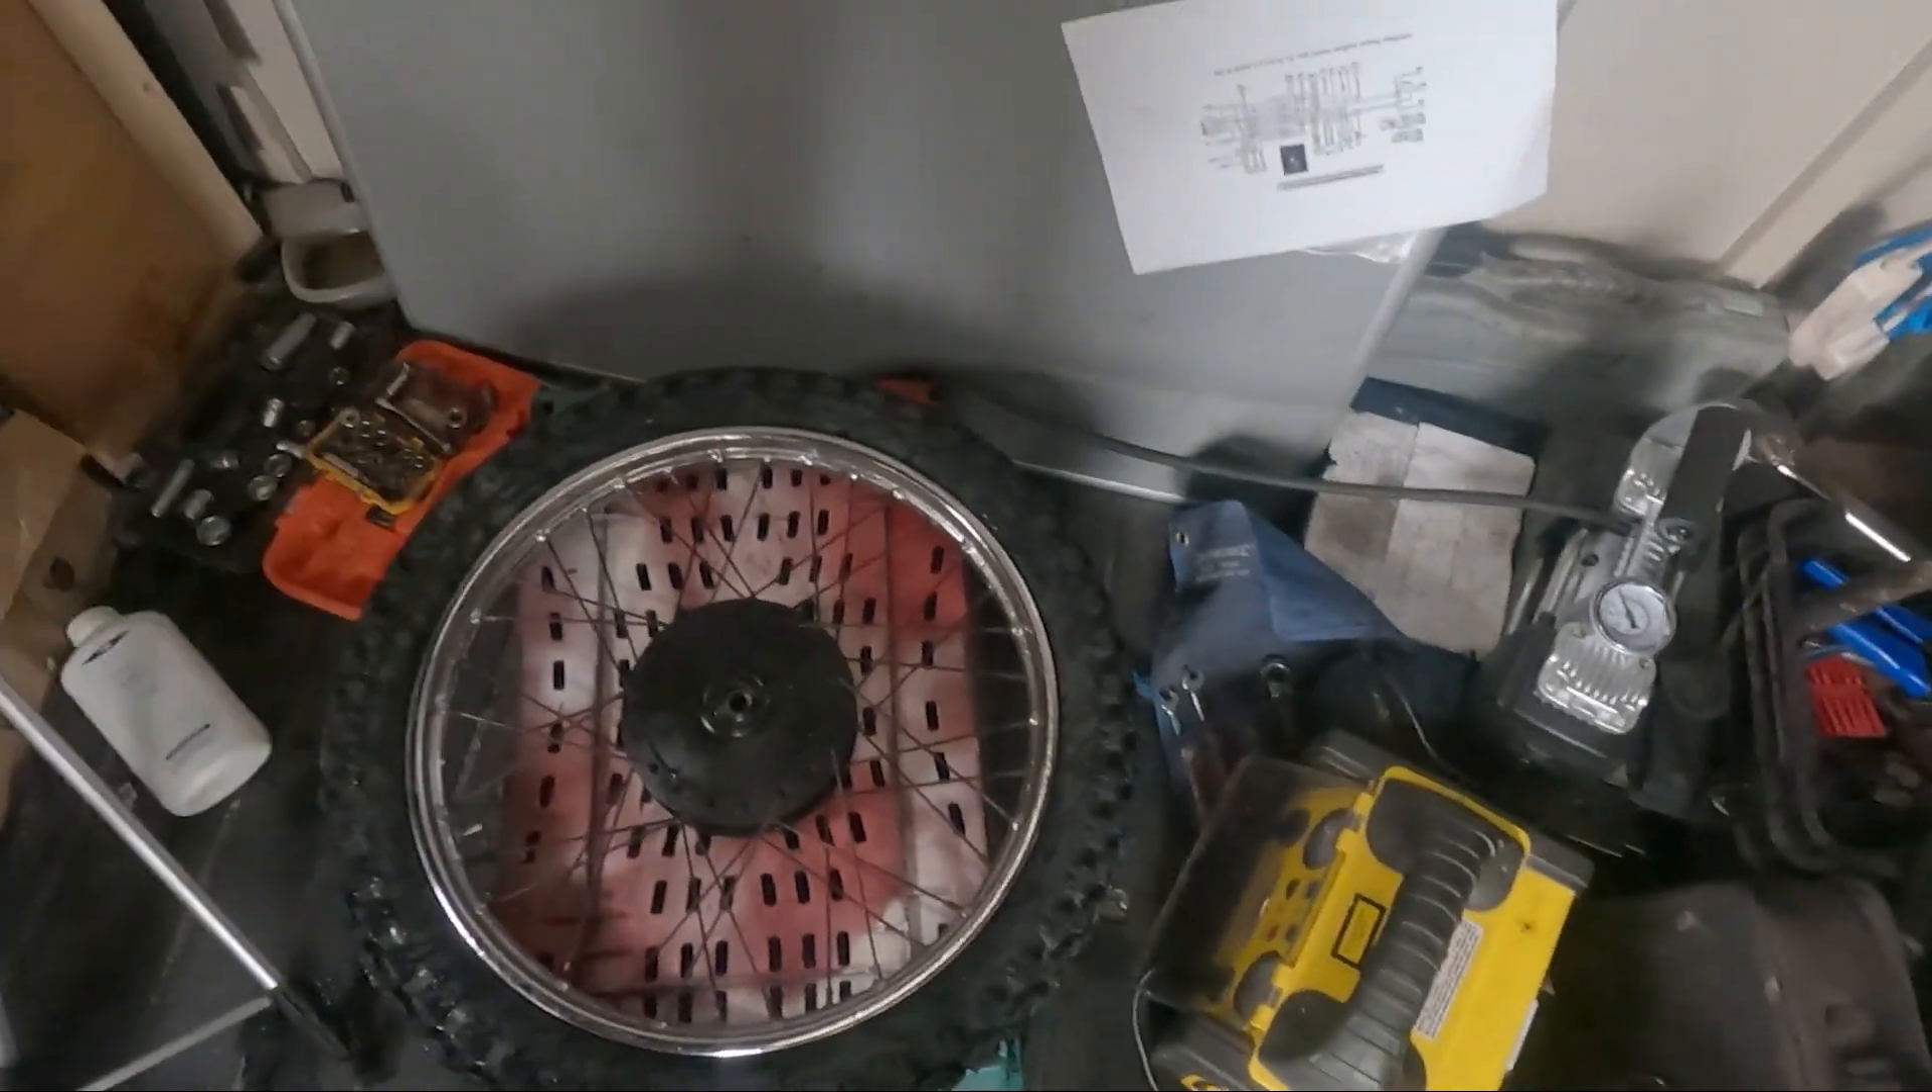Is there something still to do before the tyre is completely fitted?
No.